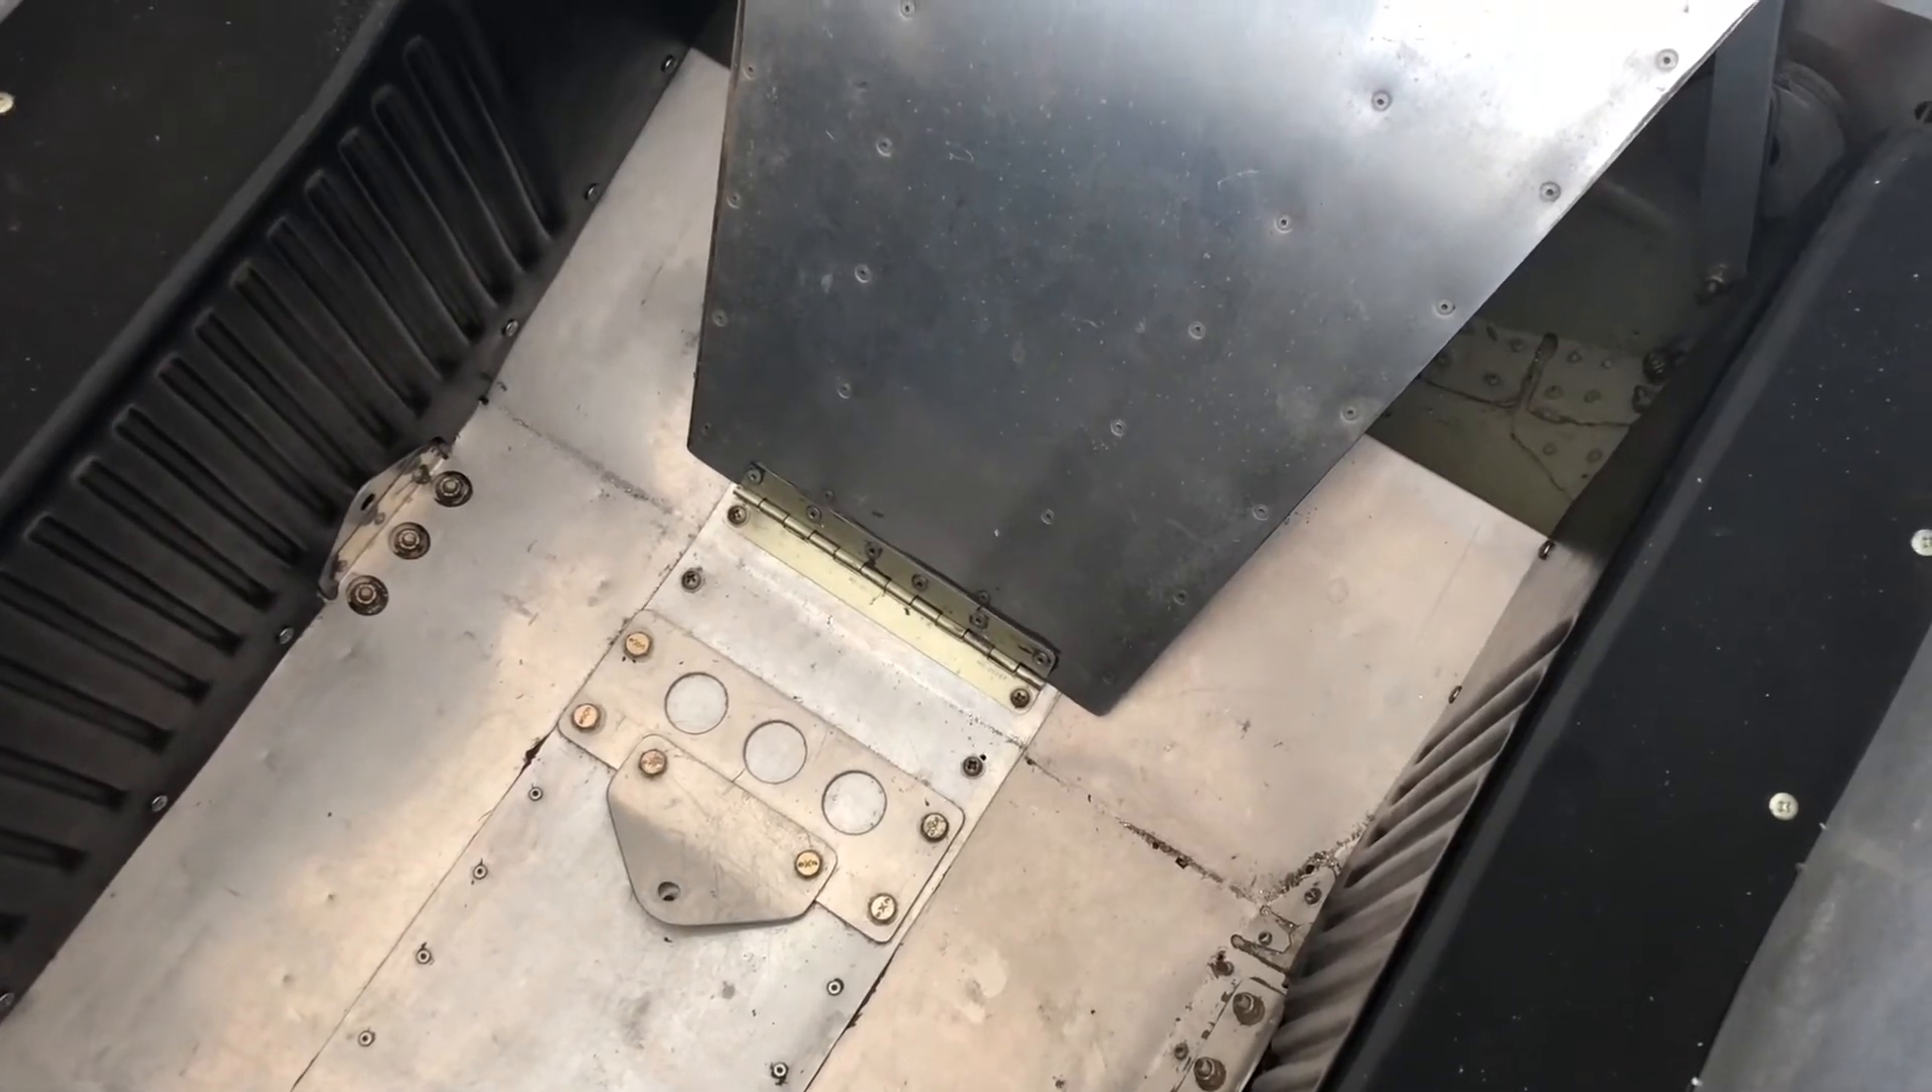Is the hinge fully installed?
Yes.